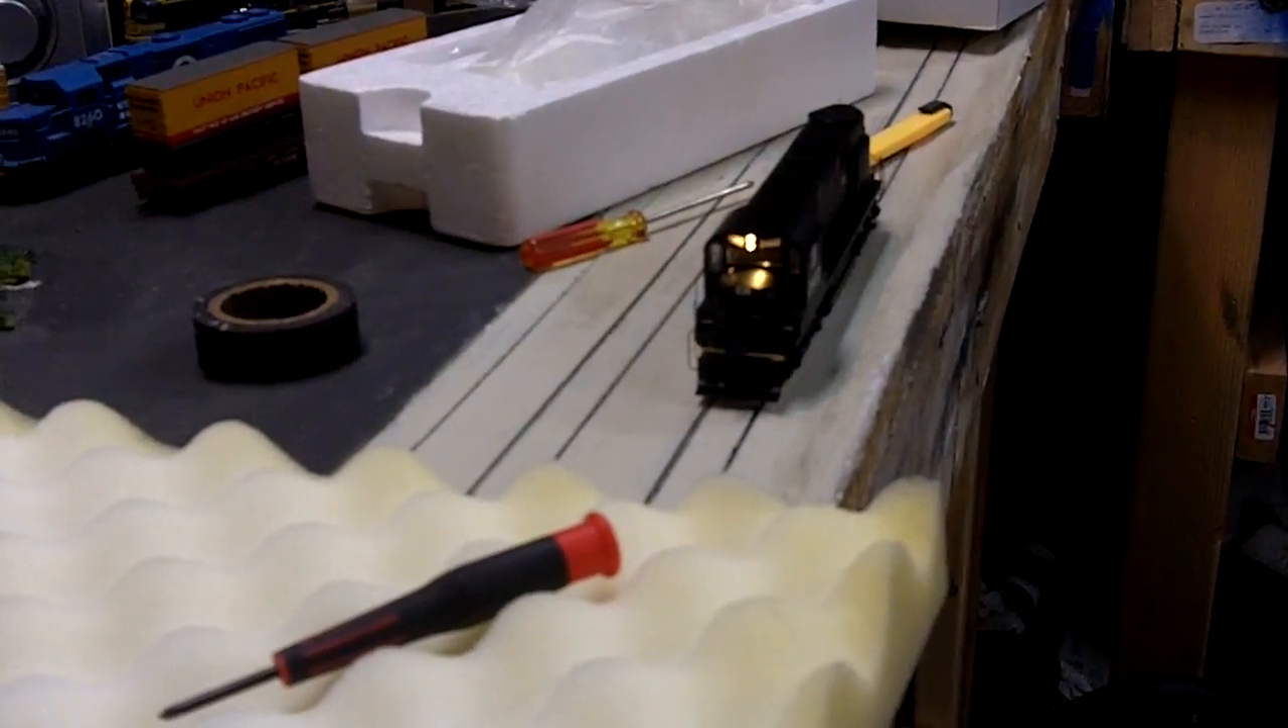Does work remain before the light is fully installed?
No.